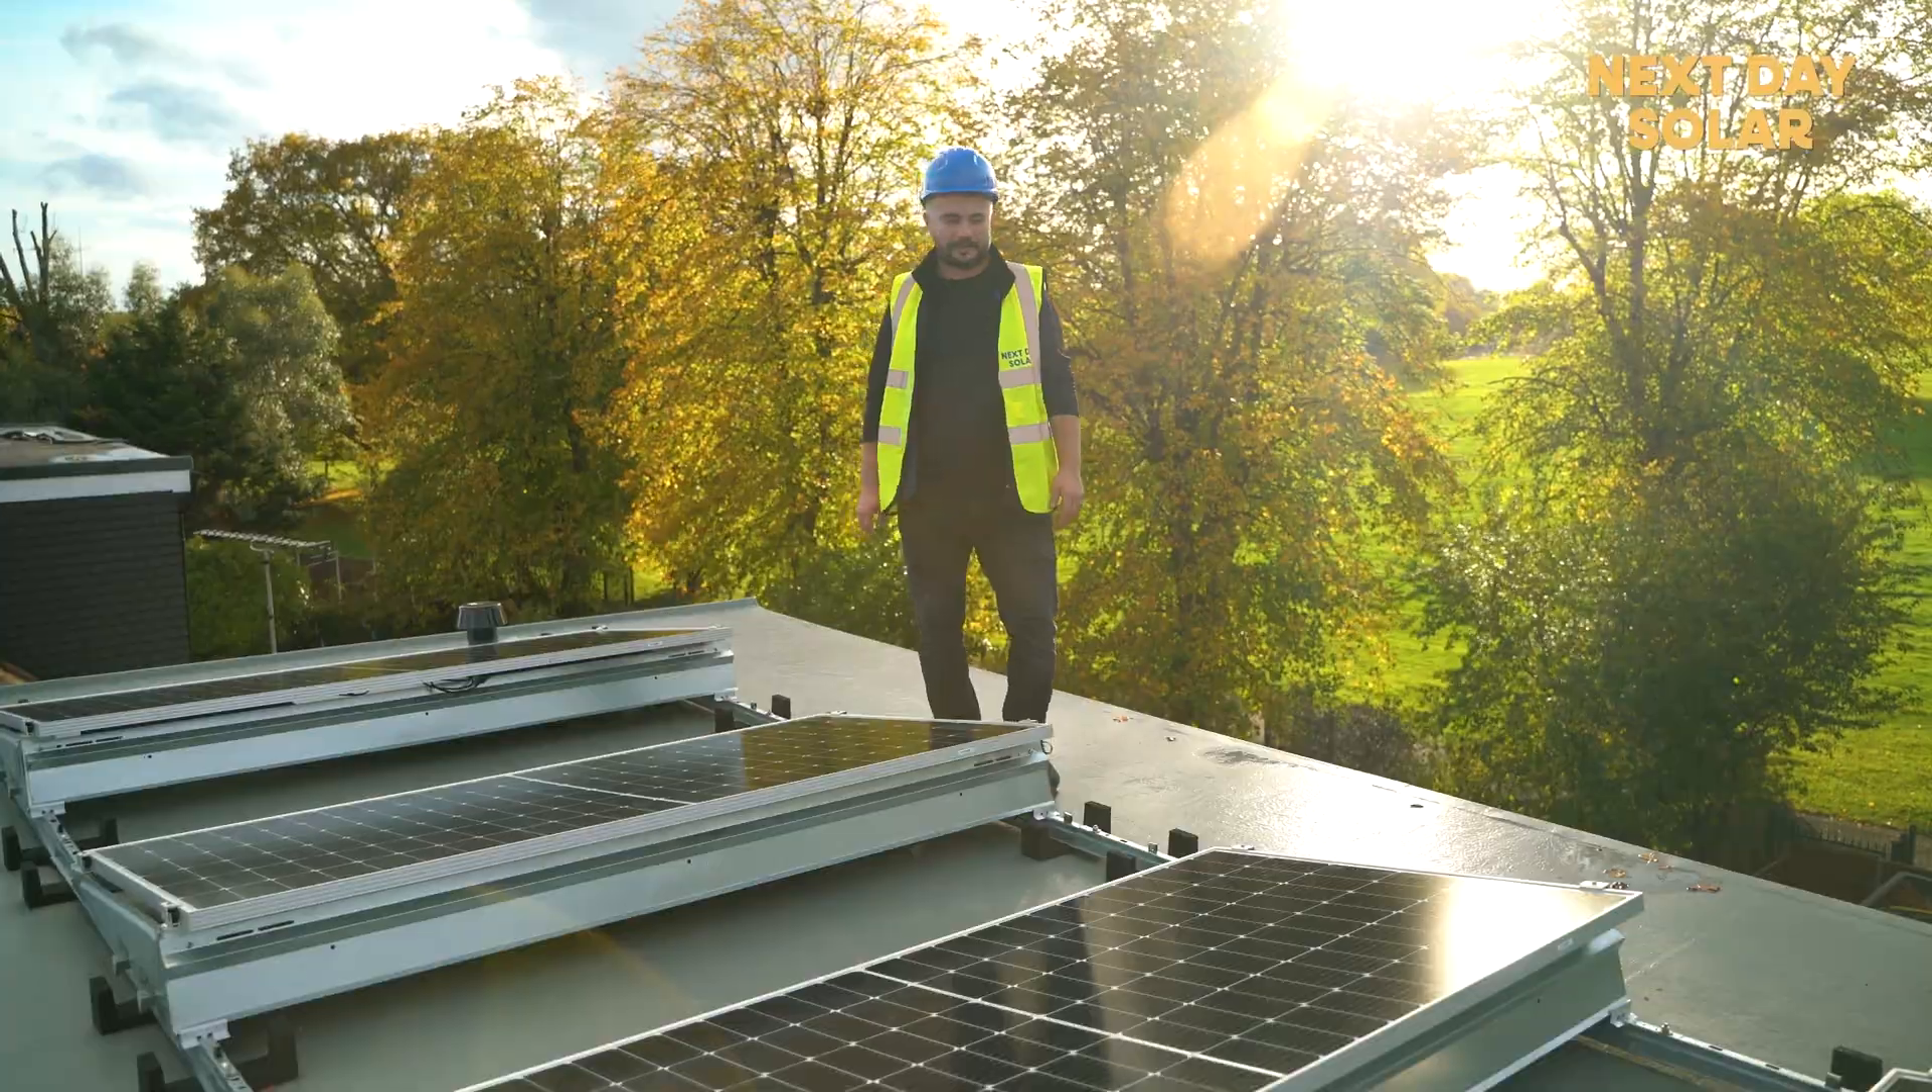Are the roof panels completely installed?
Yes.